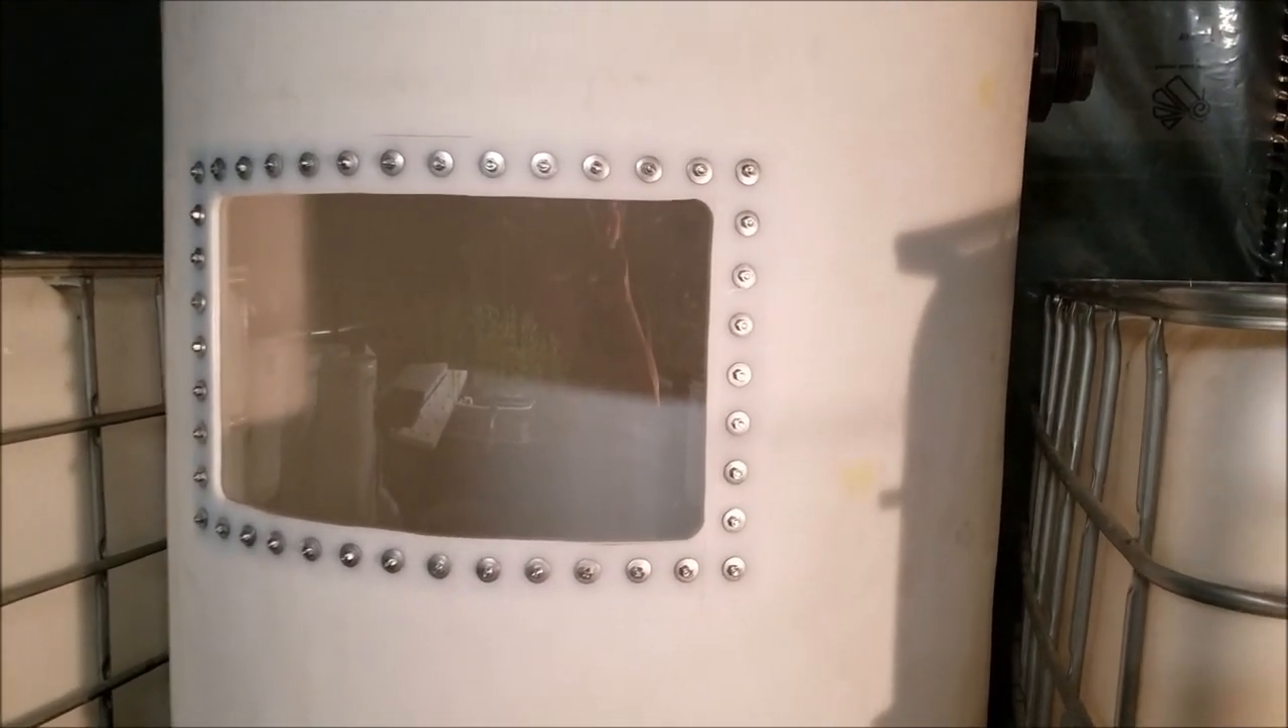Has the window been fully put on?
Yes.